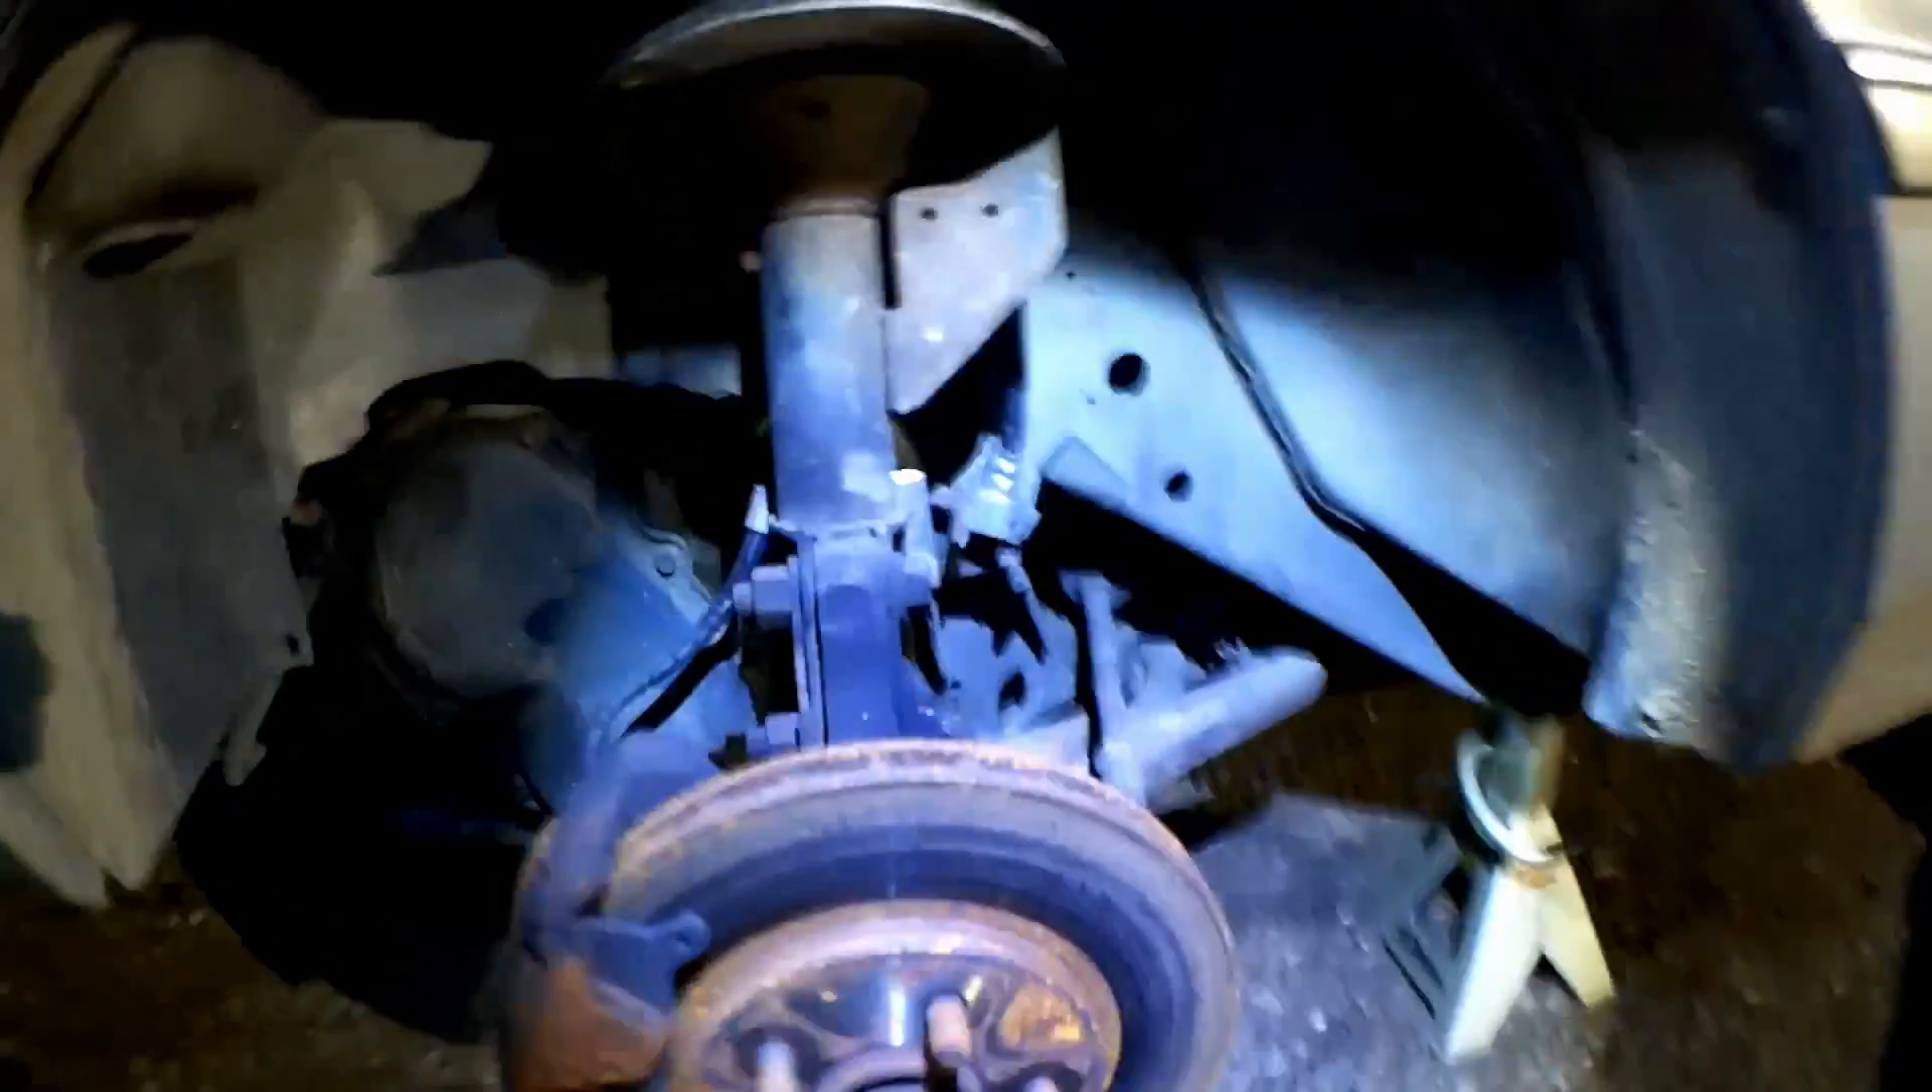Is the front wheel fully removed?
Yes.